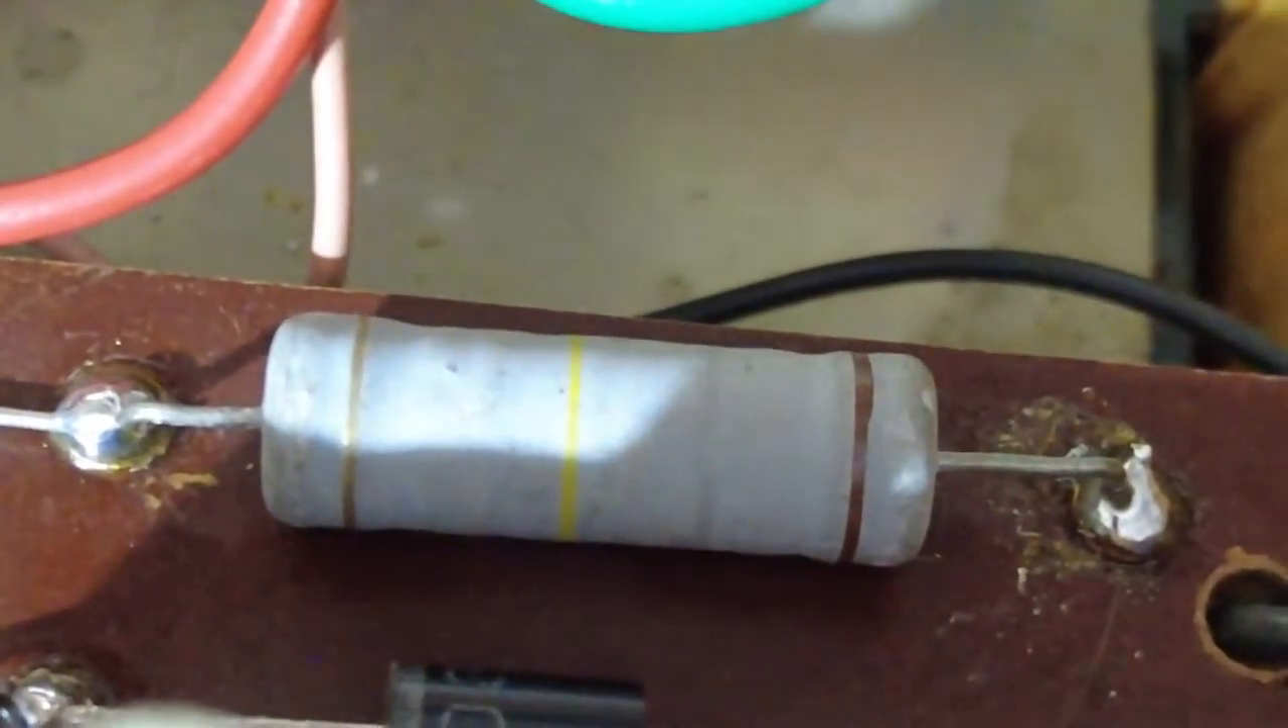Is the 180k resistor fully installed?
Yes.